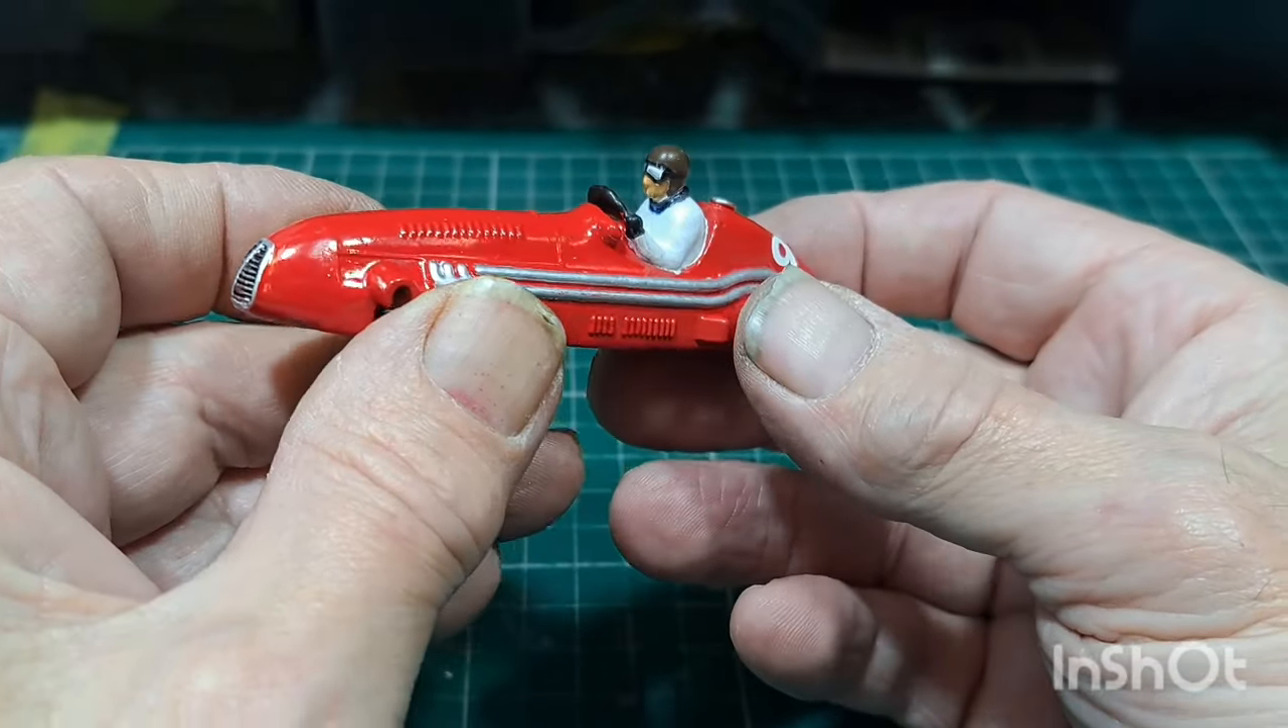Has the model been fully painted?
Yes.